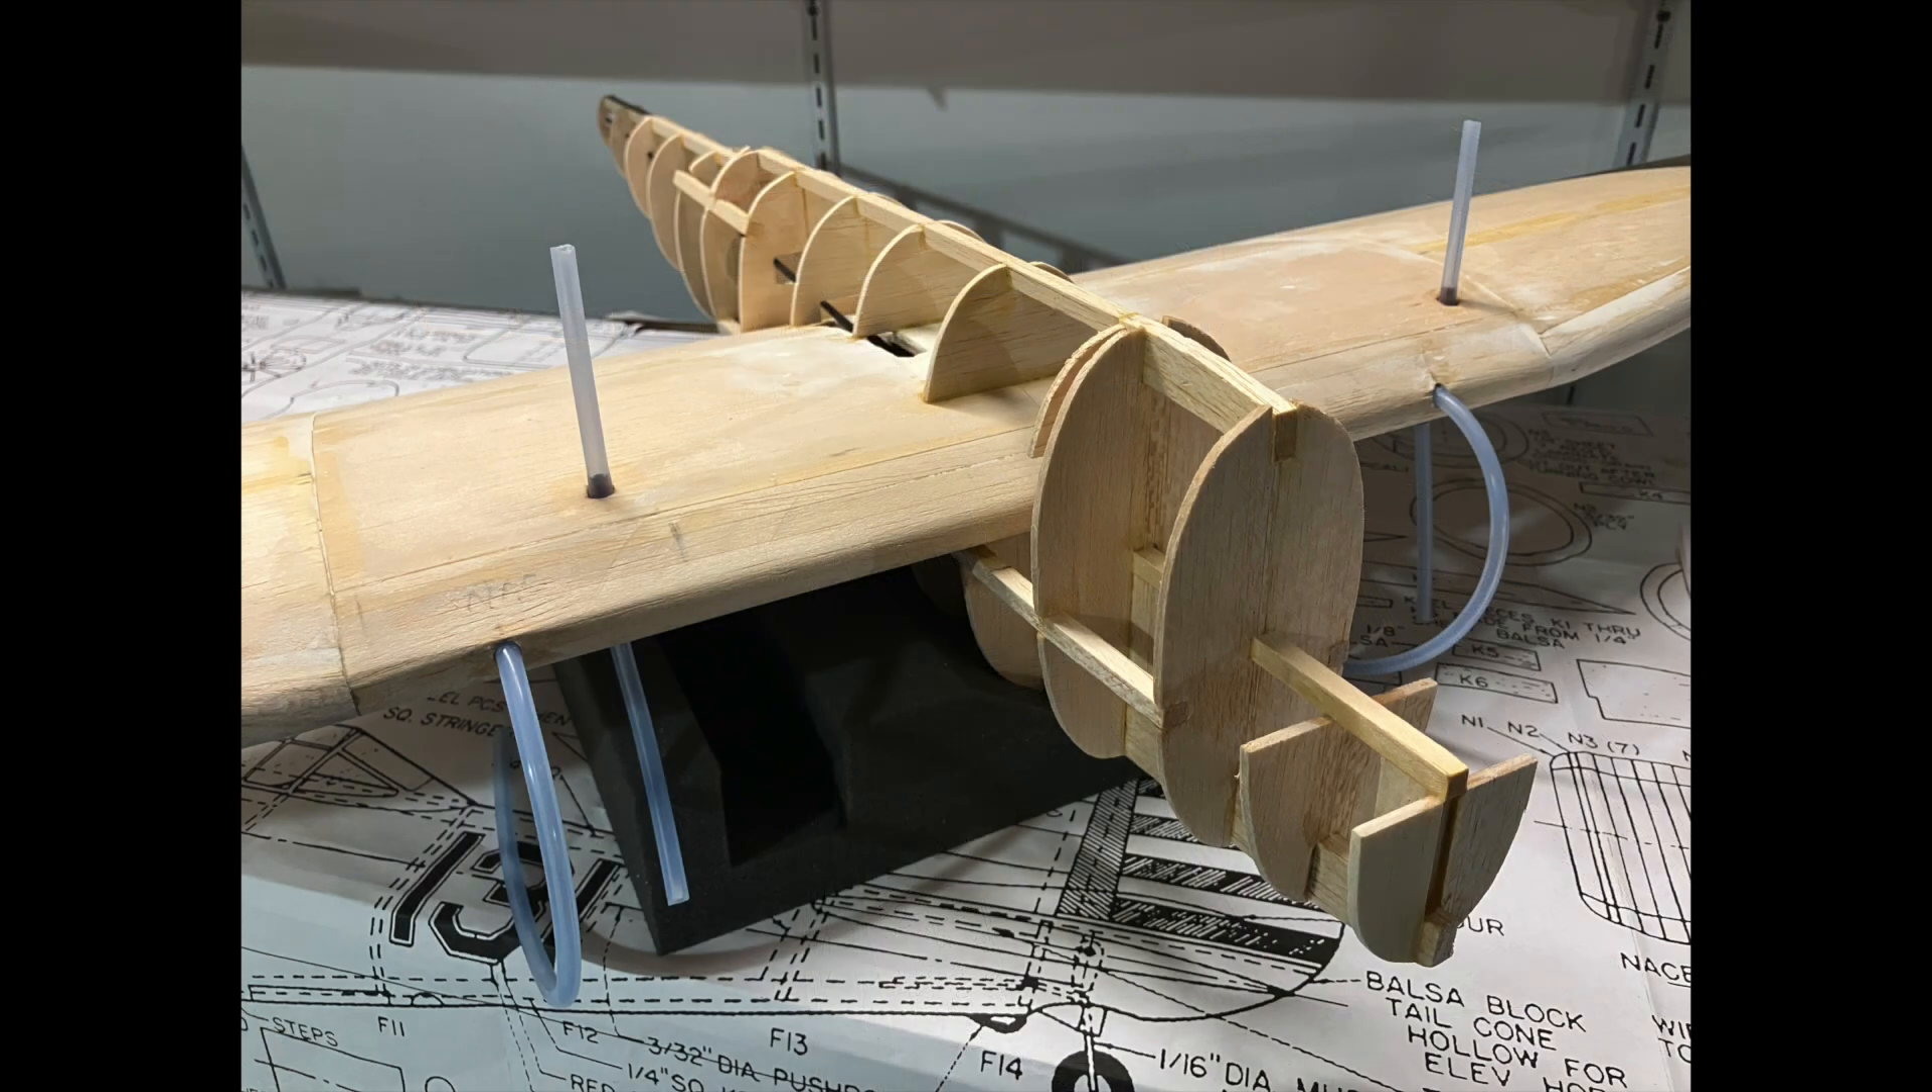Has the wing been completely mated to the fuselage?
Yes.